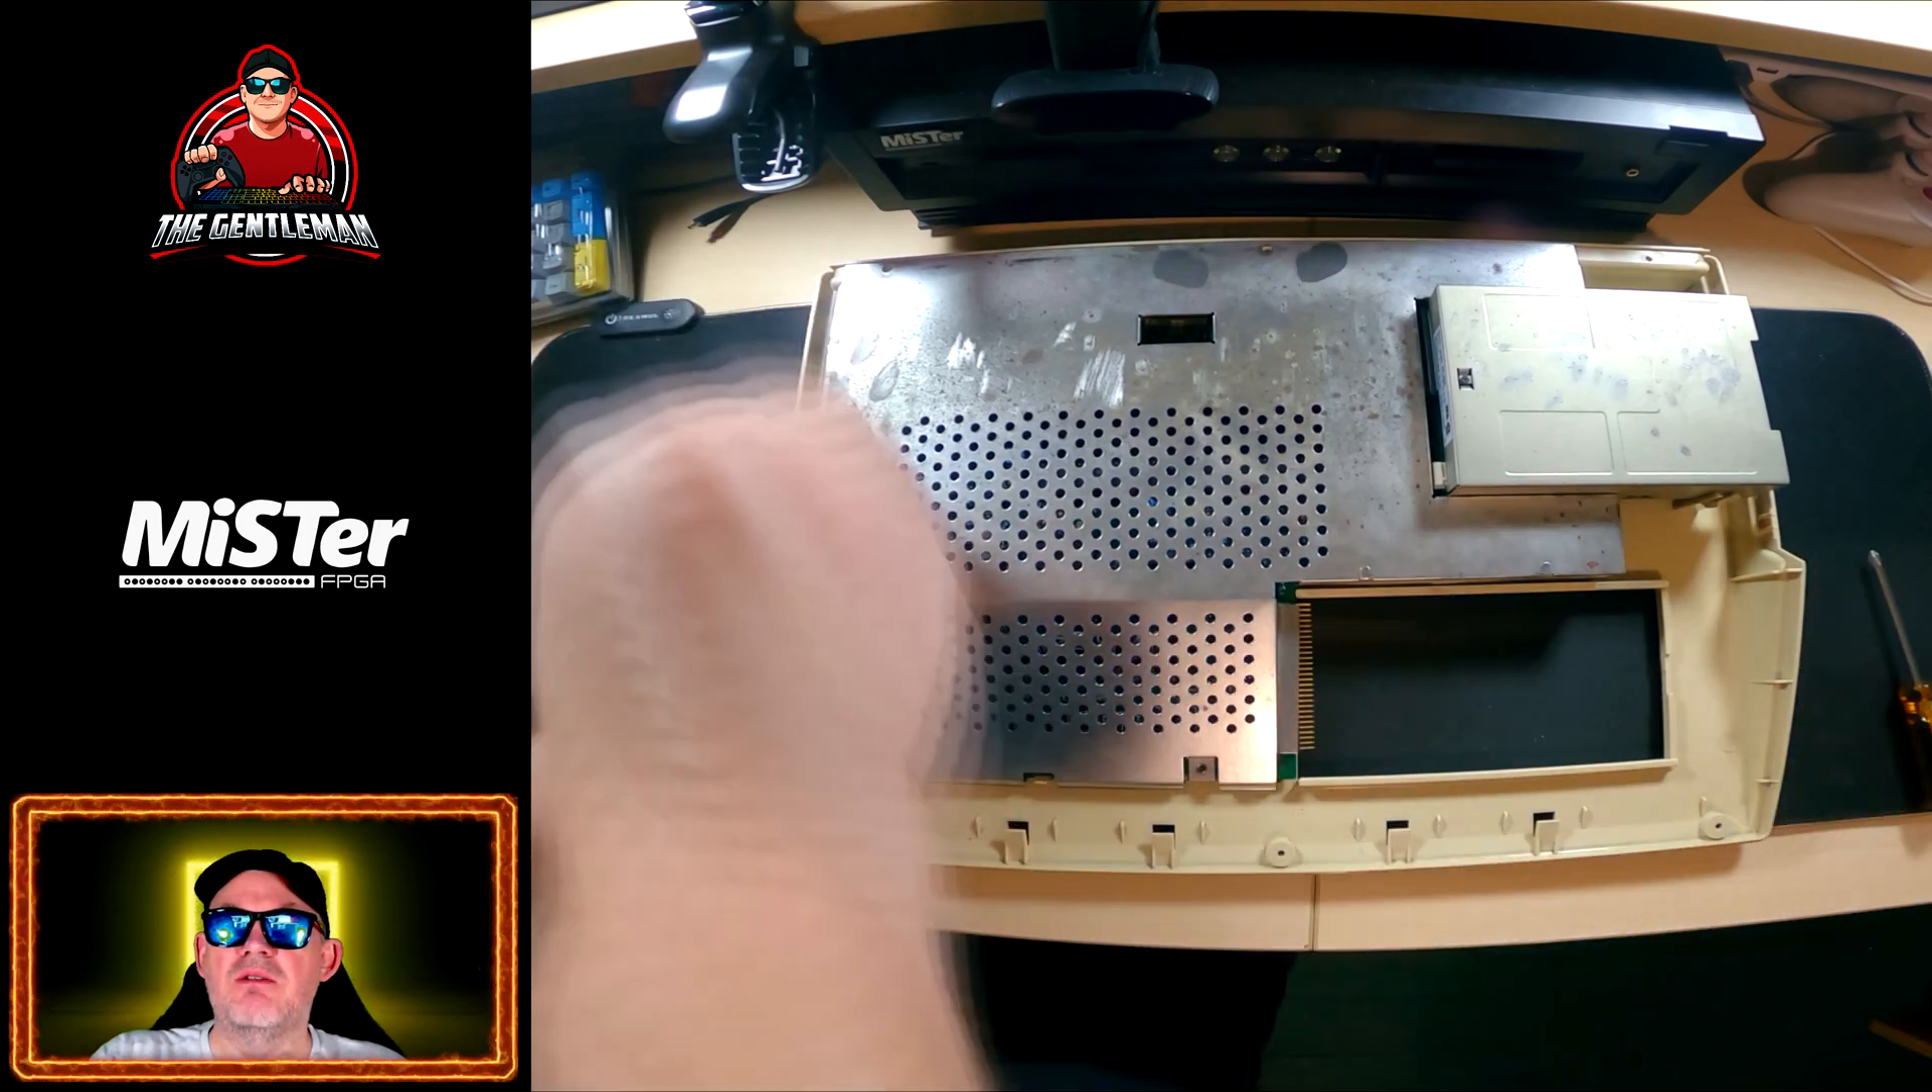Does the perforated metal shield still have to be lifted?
Yes.